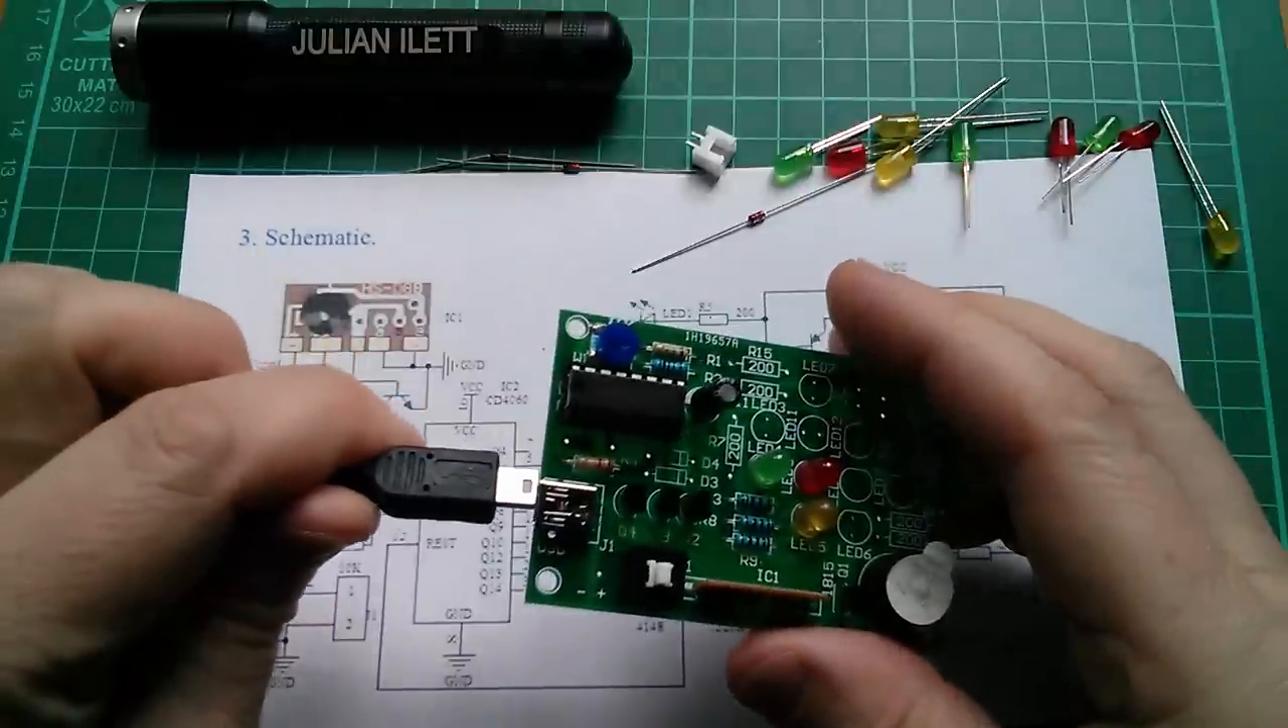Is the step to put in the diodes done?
No.